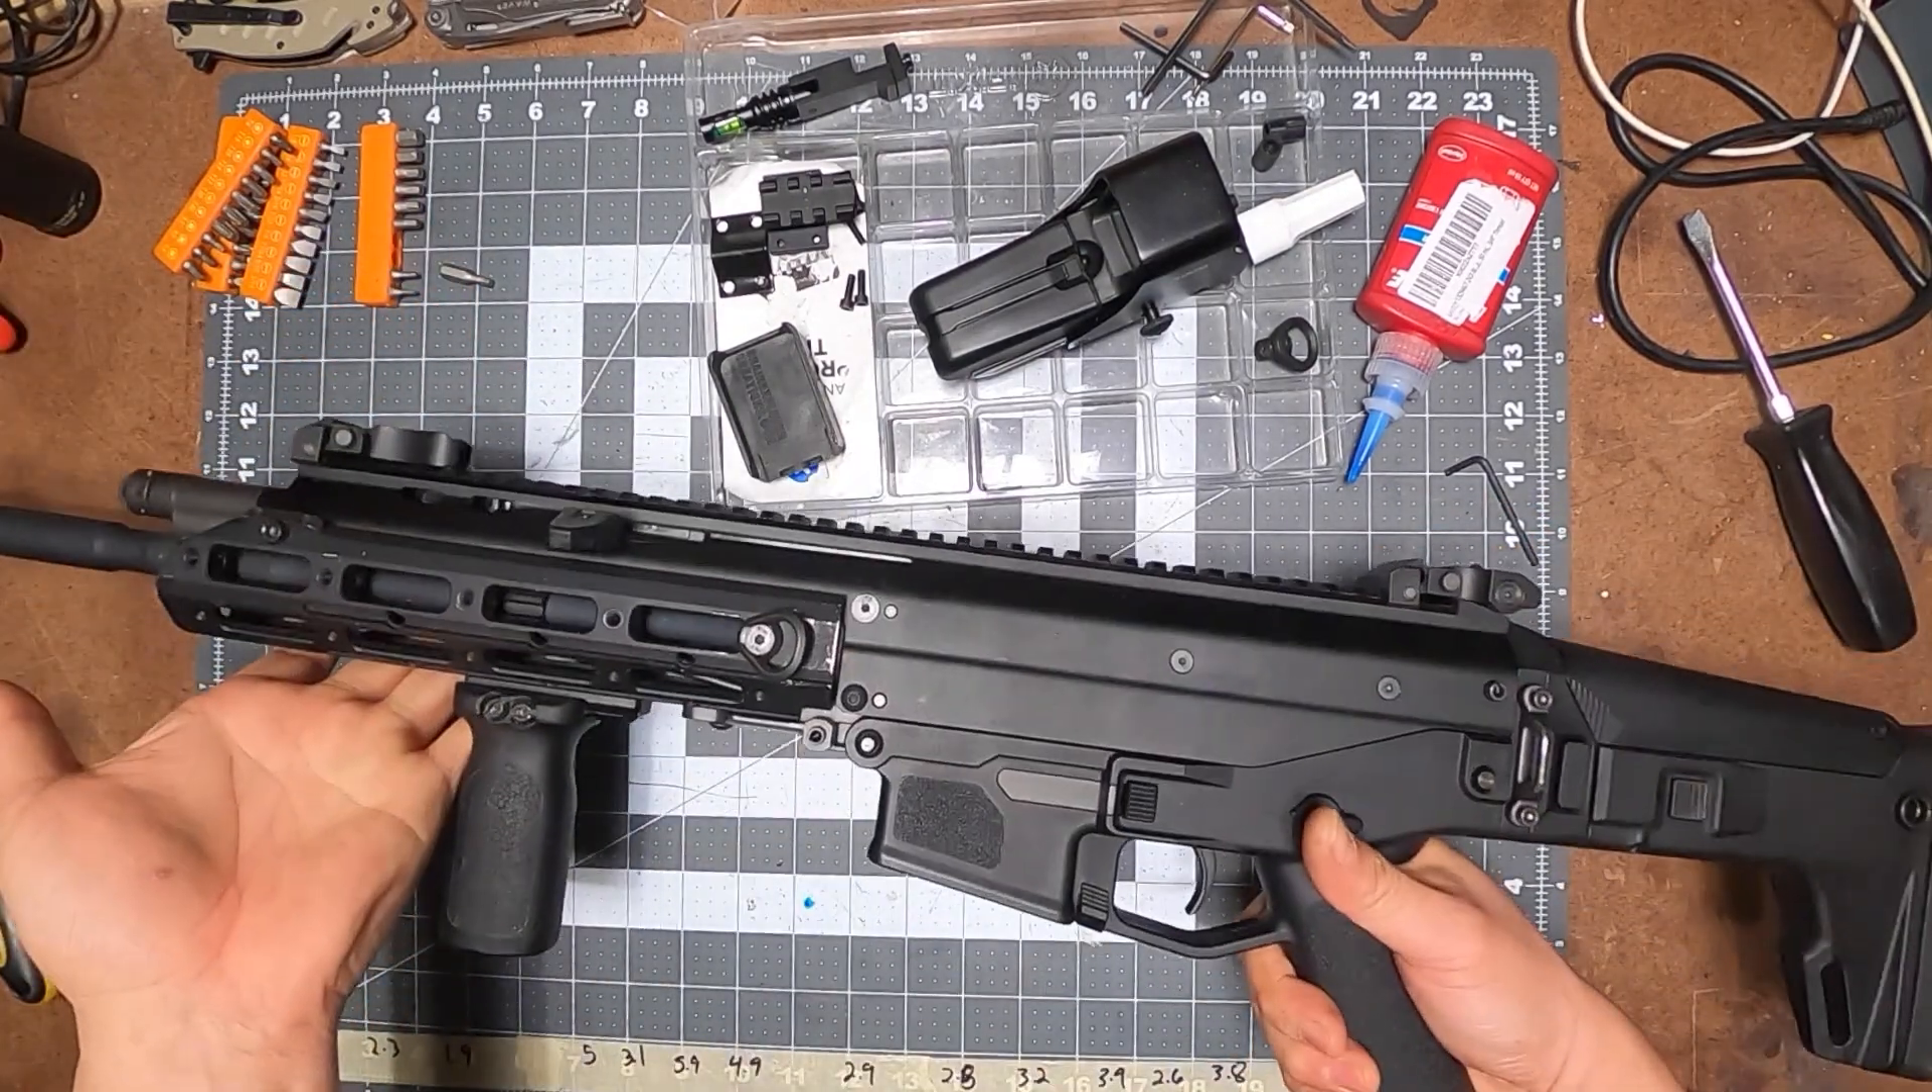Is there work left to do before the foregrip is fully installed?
No.